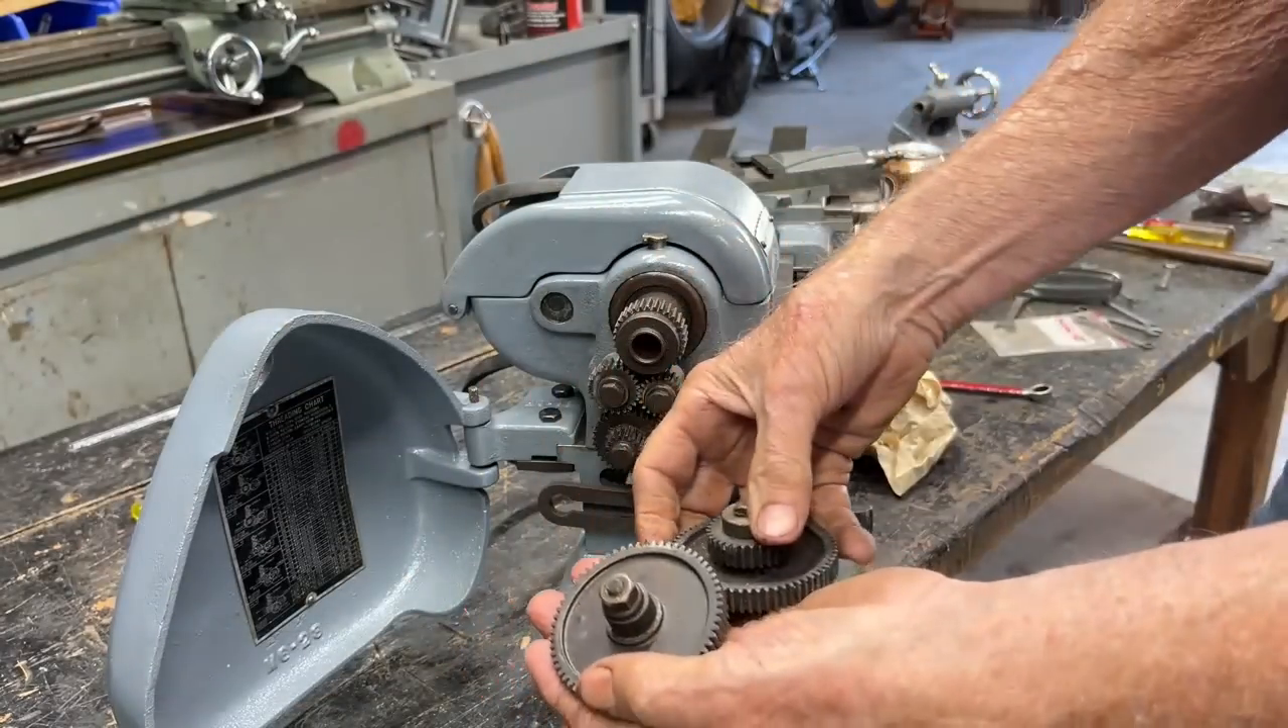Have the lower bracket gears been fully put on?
No.